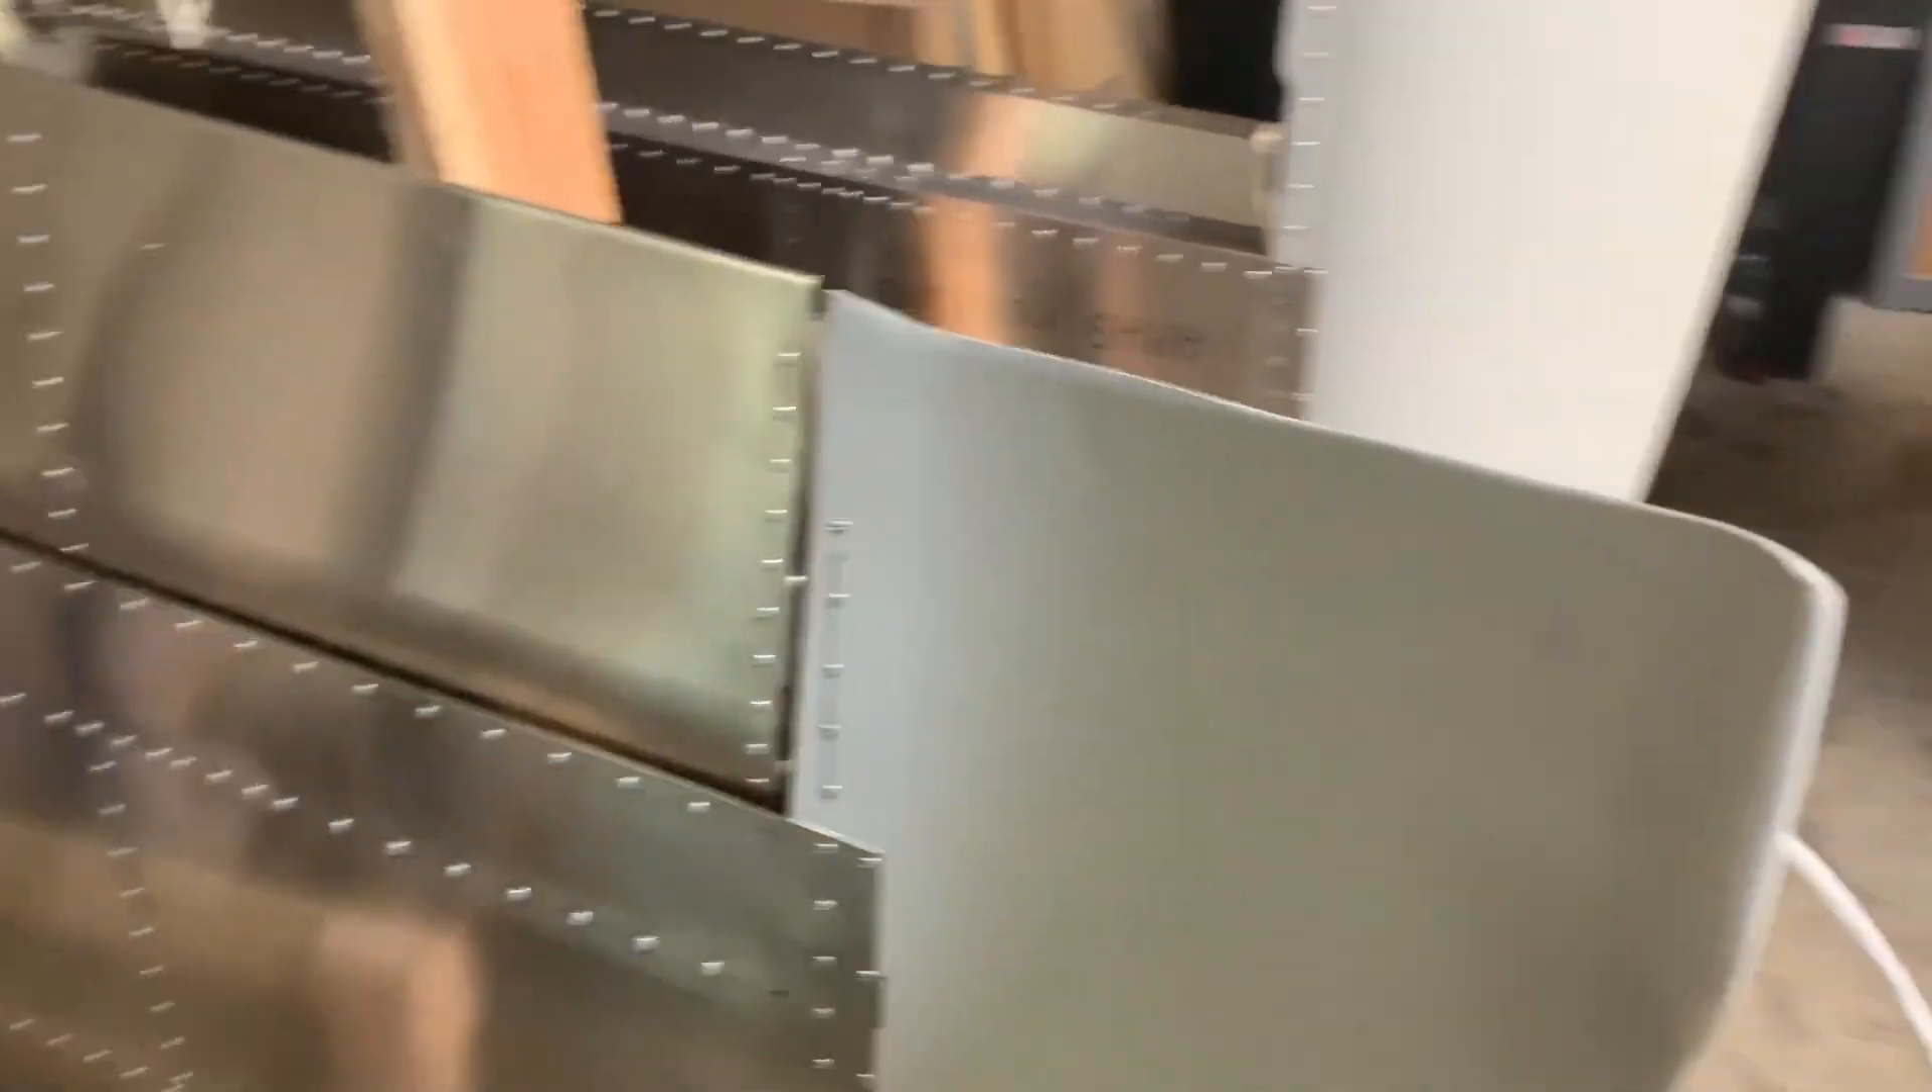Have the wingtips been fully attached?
Yes.